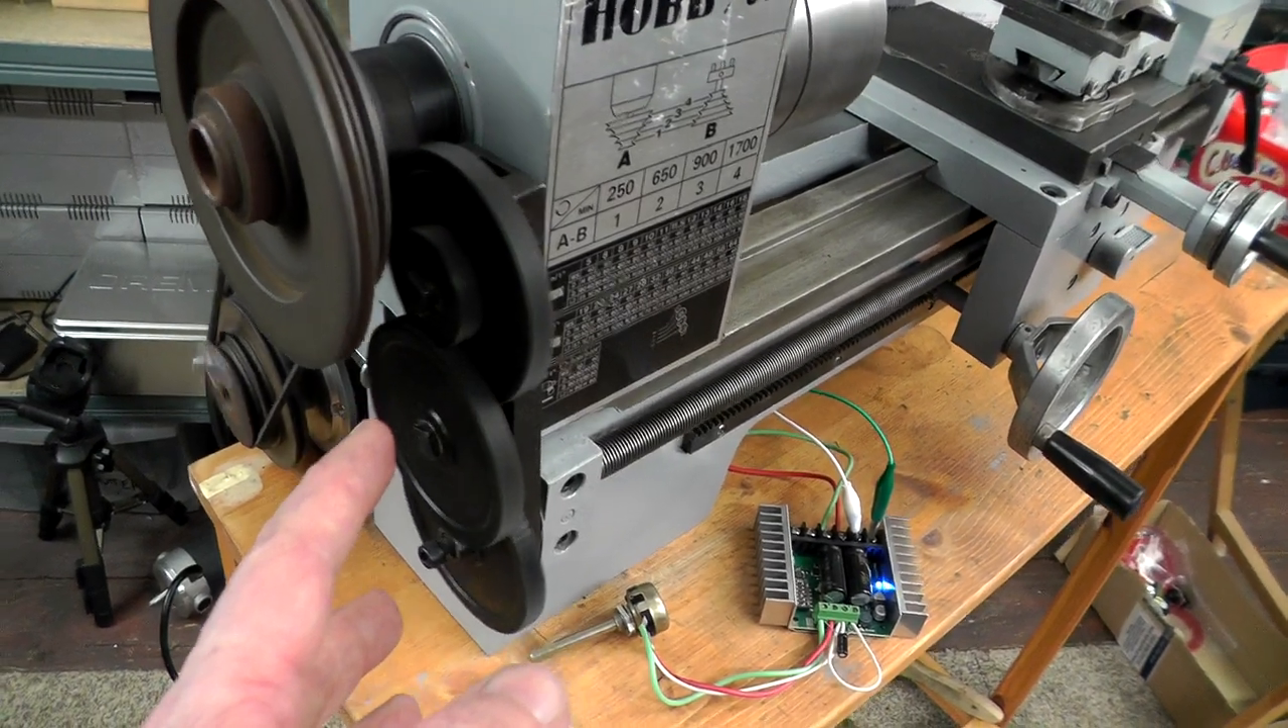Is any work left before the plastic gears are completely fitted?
No.